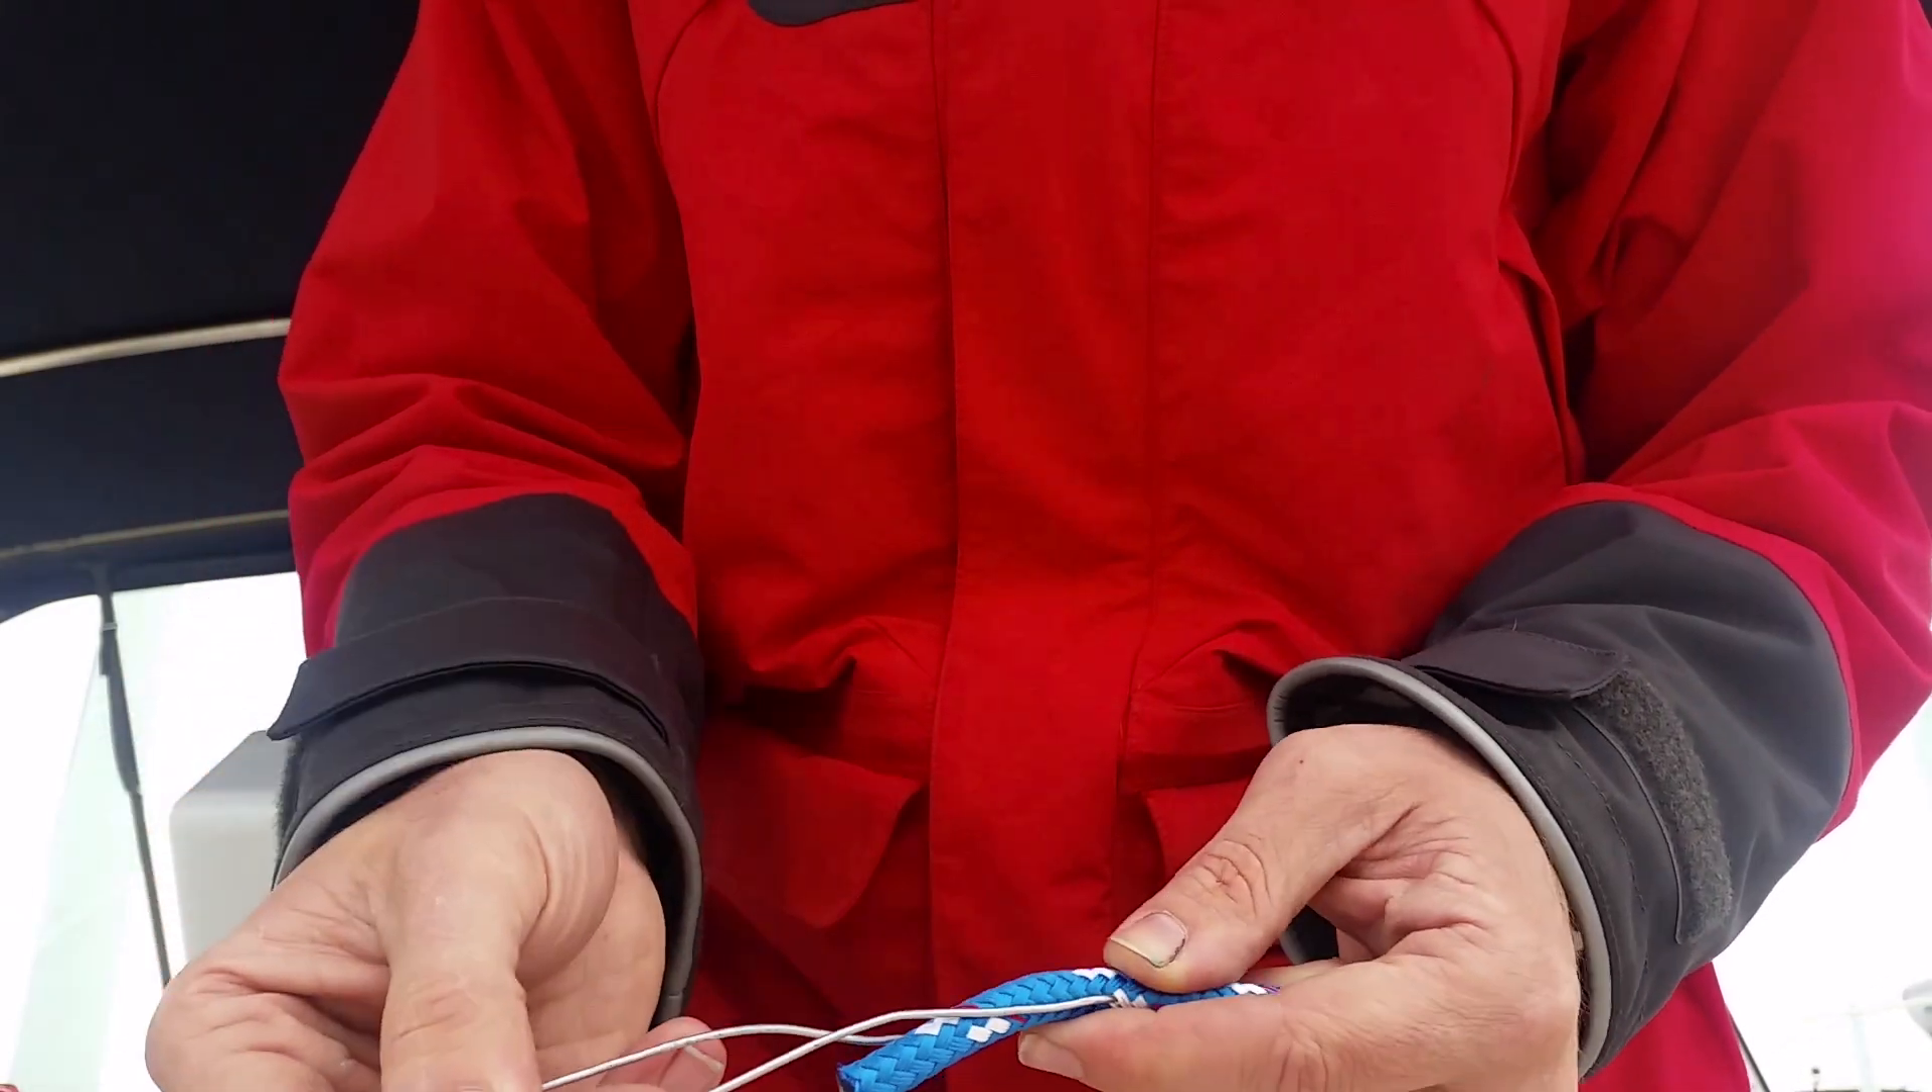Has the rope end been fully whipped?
No.